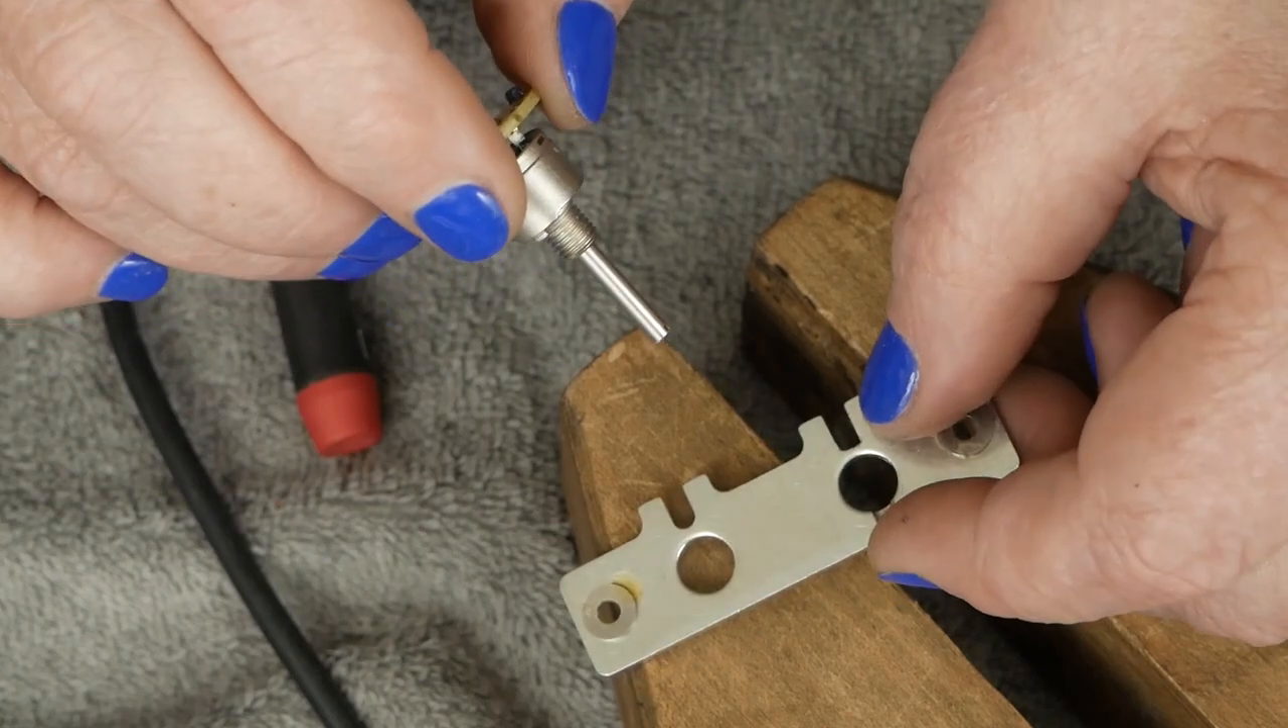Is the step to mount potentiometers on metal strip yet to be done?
Yes.